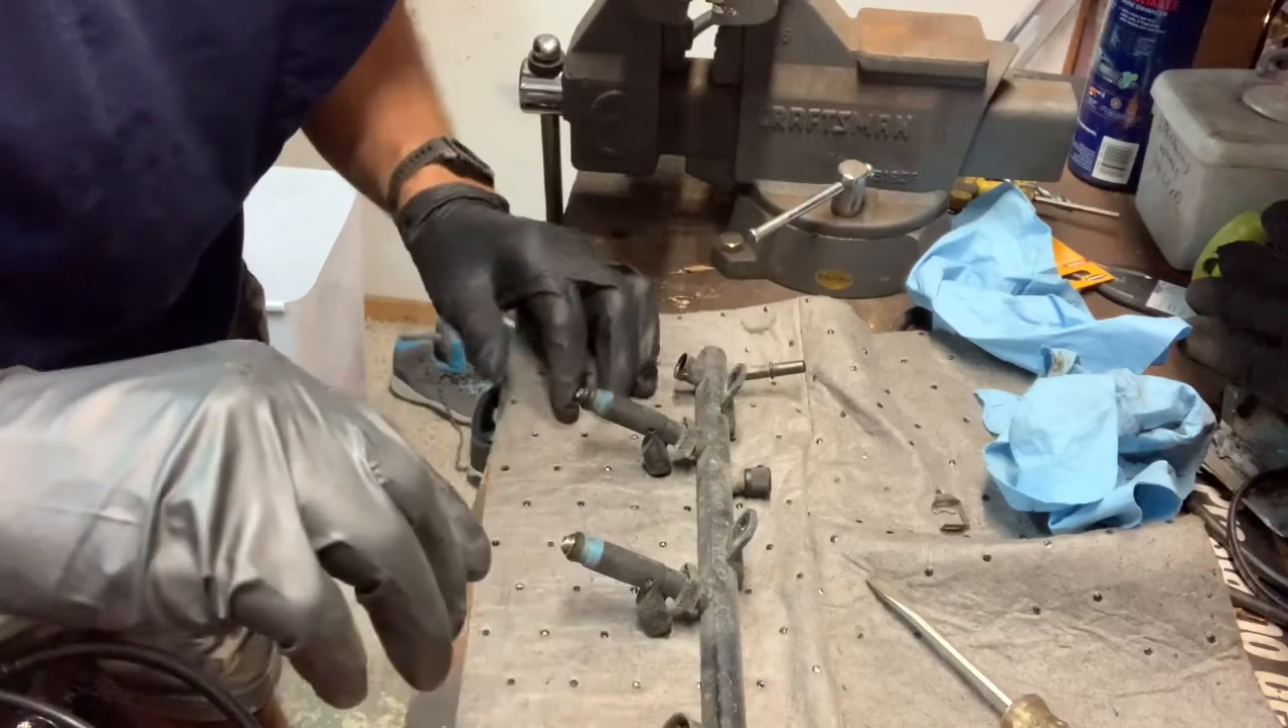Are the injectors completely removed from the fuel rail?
No.